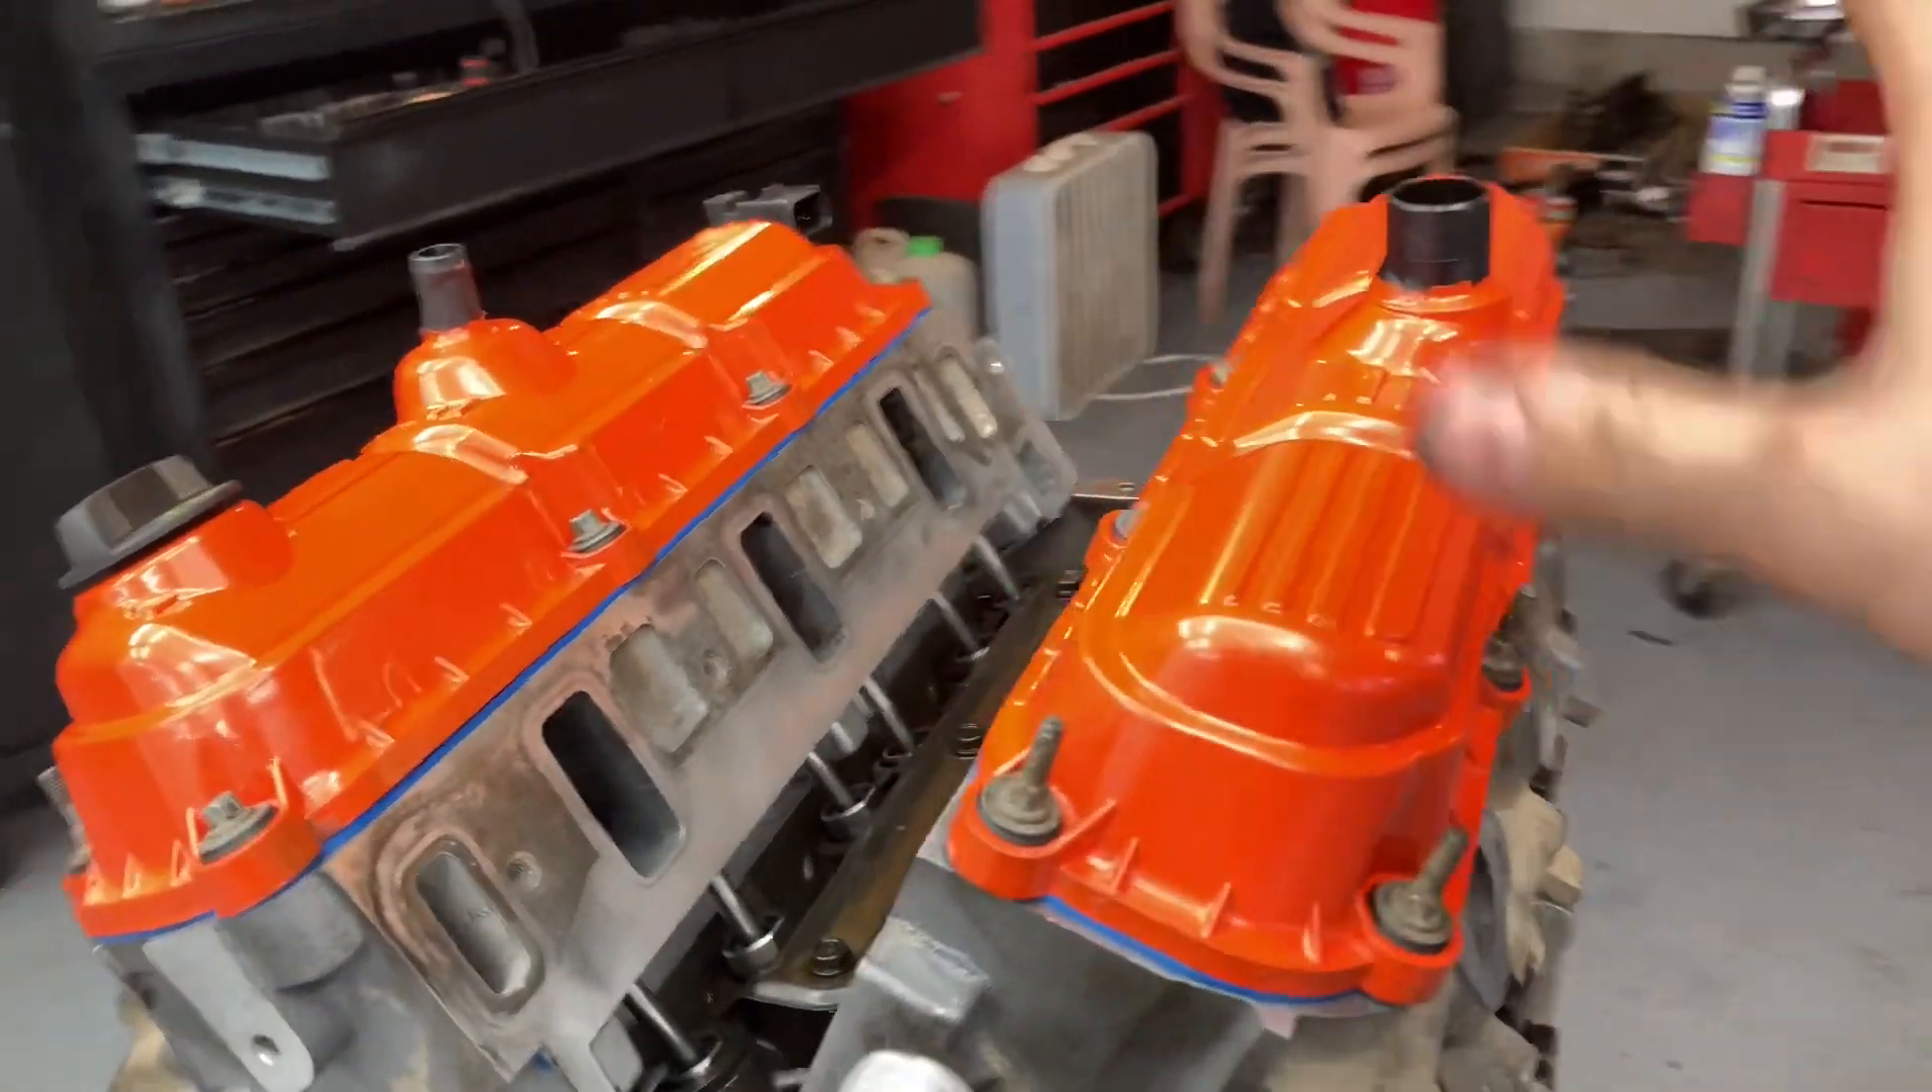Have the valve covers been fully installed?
Yes.